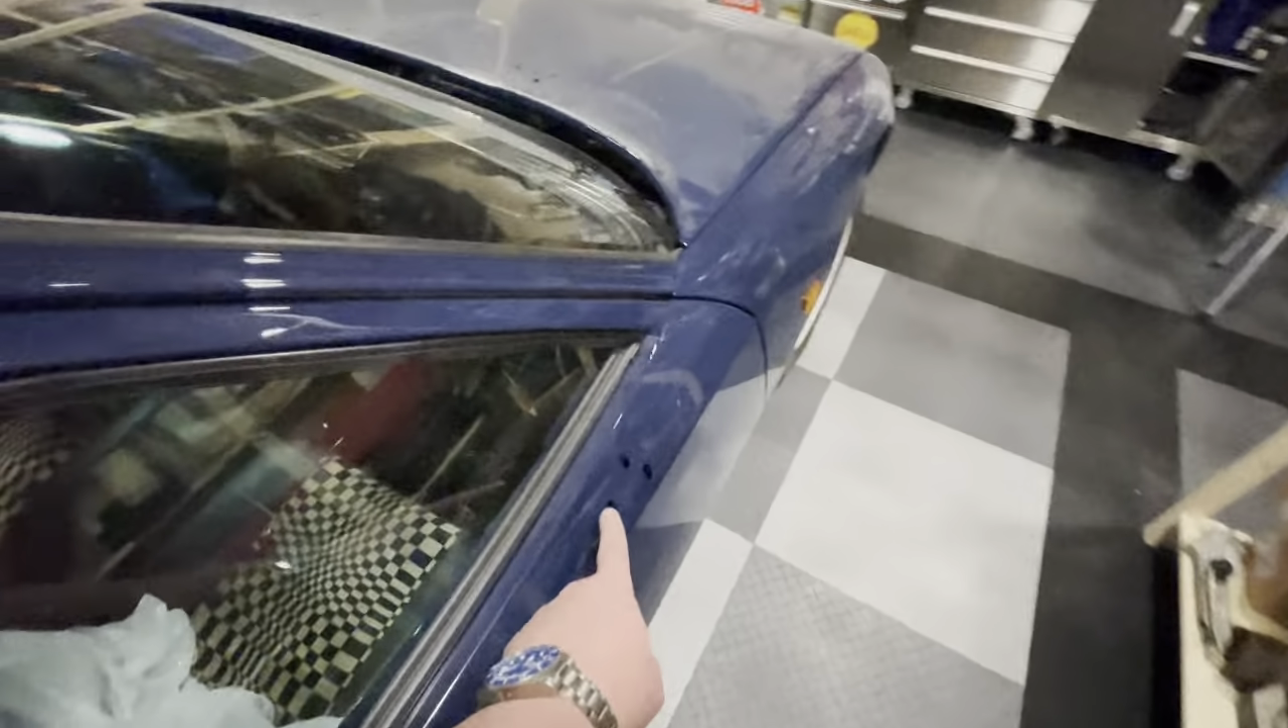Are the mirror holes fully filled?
No.